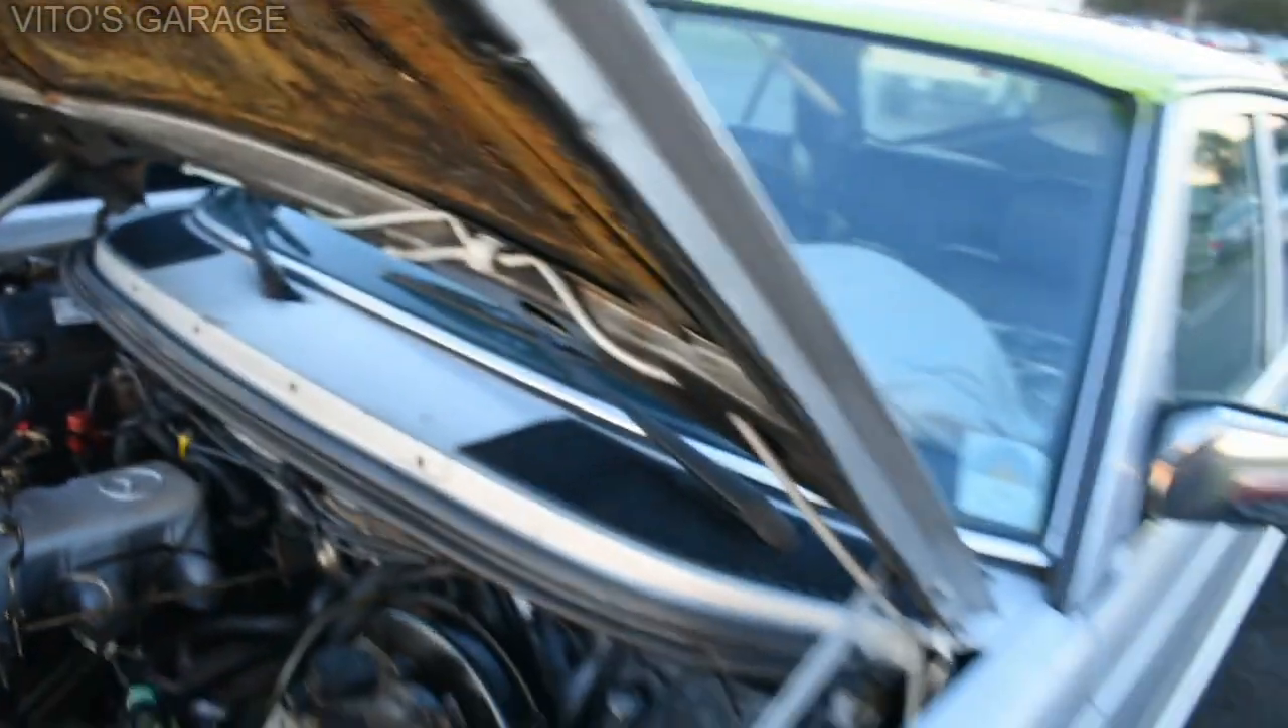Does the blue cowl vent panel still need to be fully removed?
Yes.